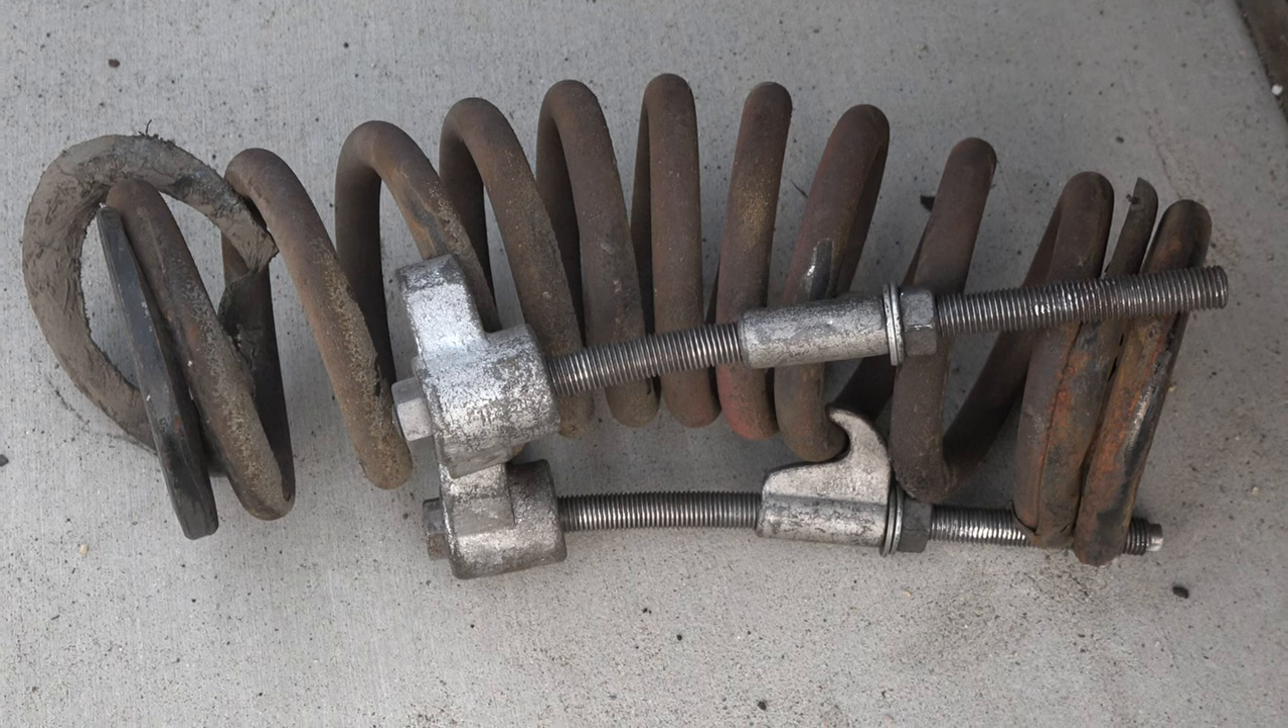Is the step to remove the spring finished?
Yes.